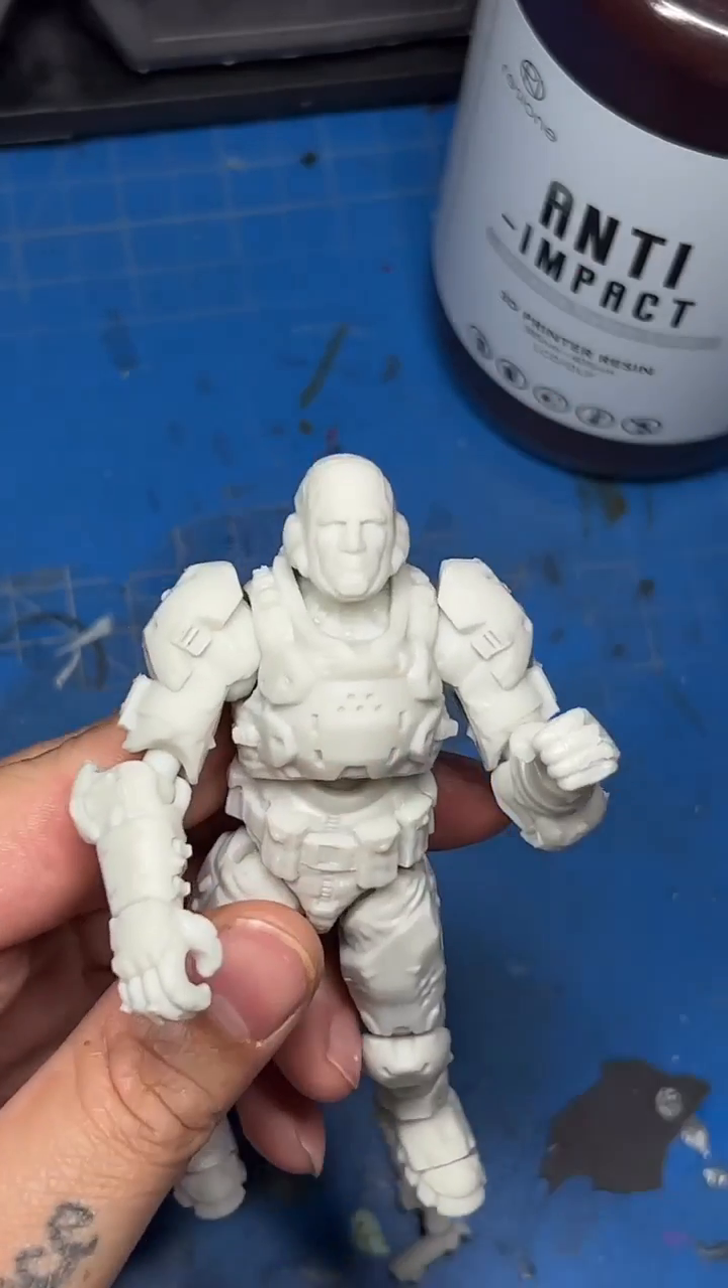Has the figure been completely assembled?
Yes.